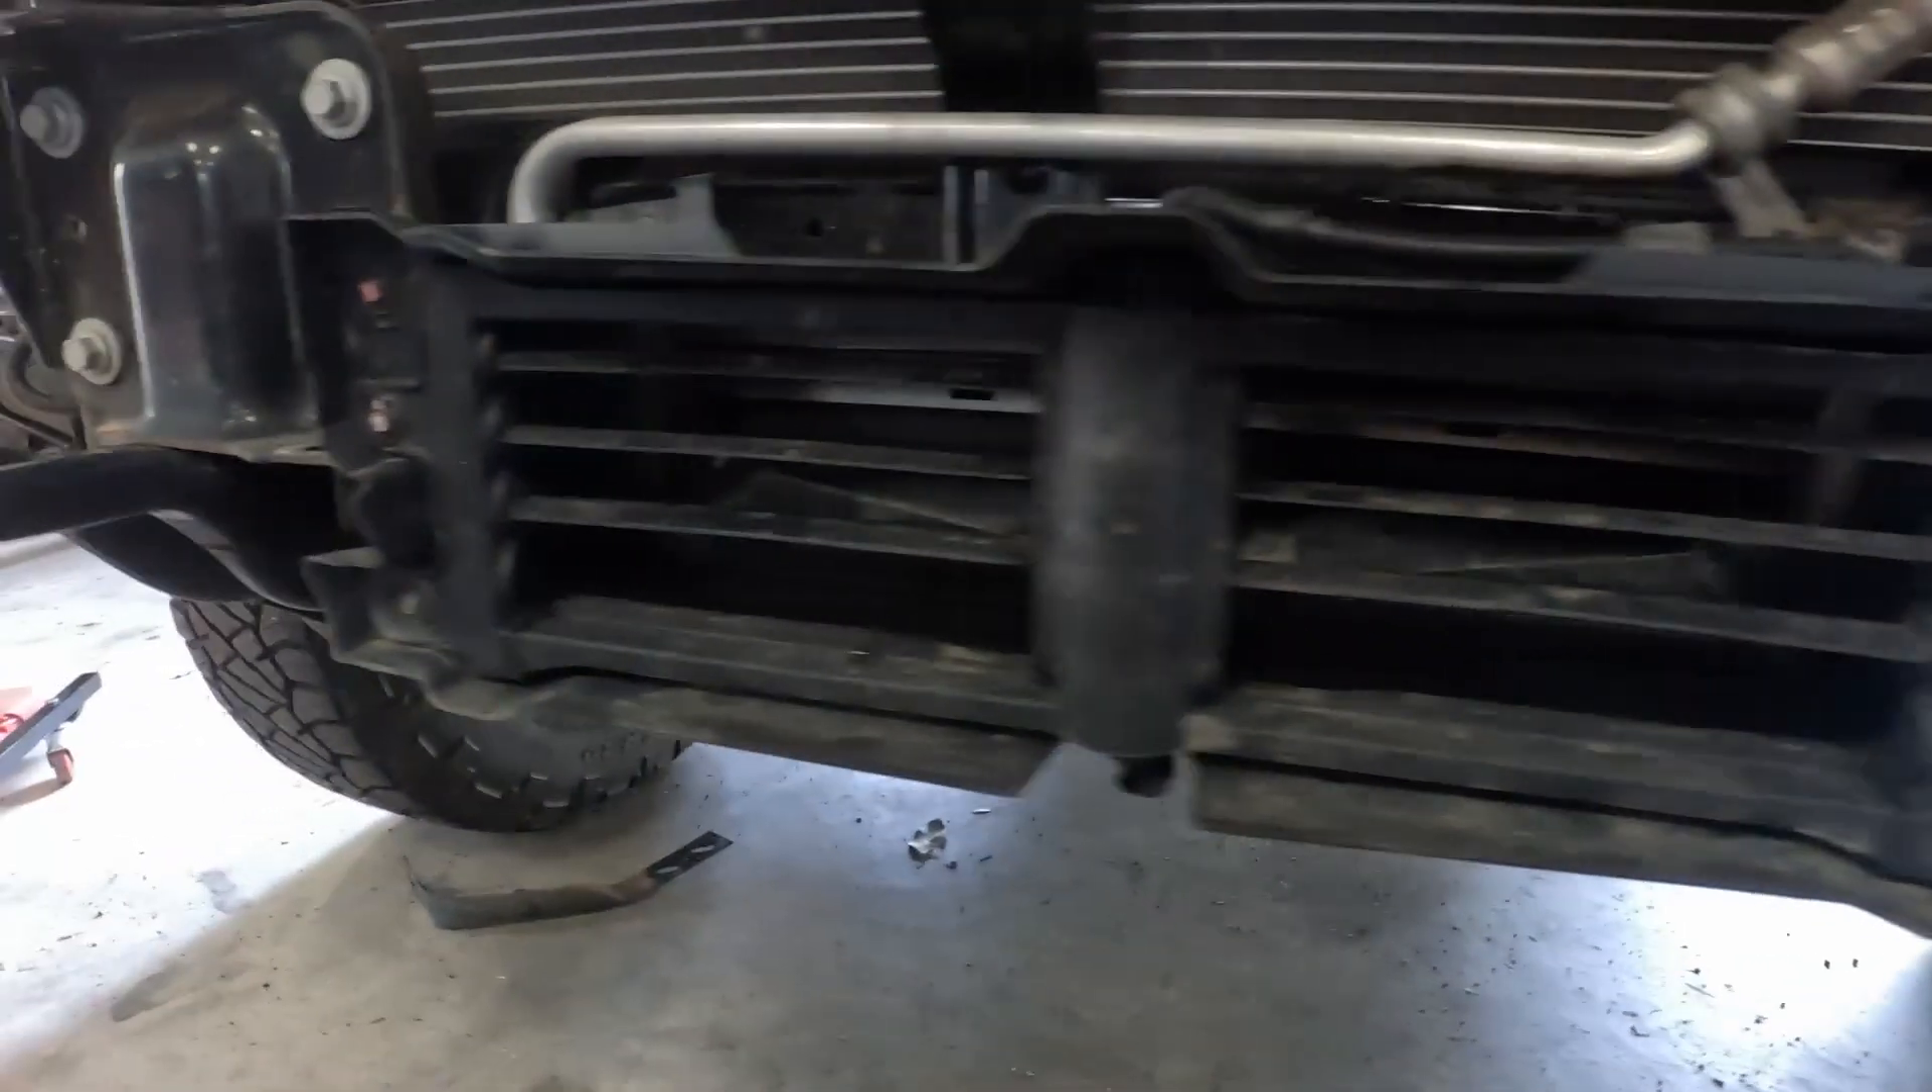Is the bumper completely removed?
Yes.